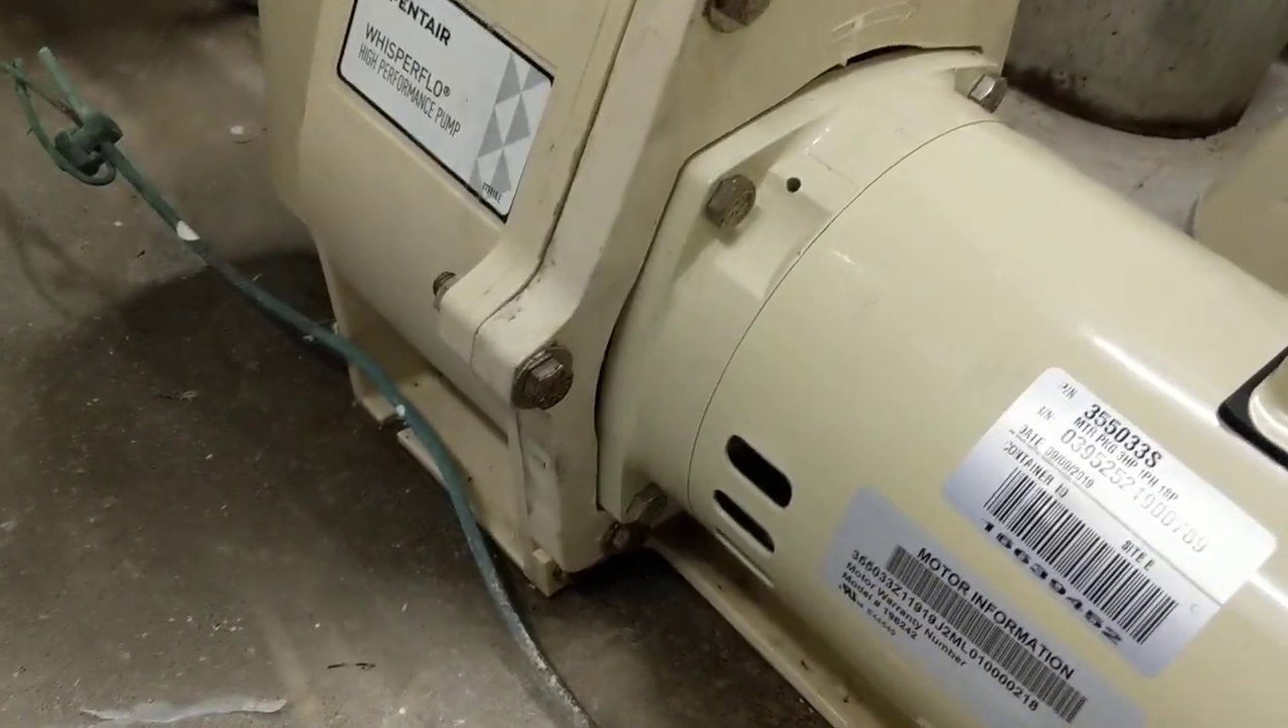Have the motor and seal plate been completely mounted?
Yes.